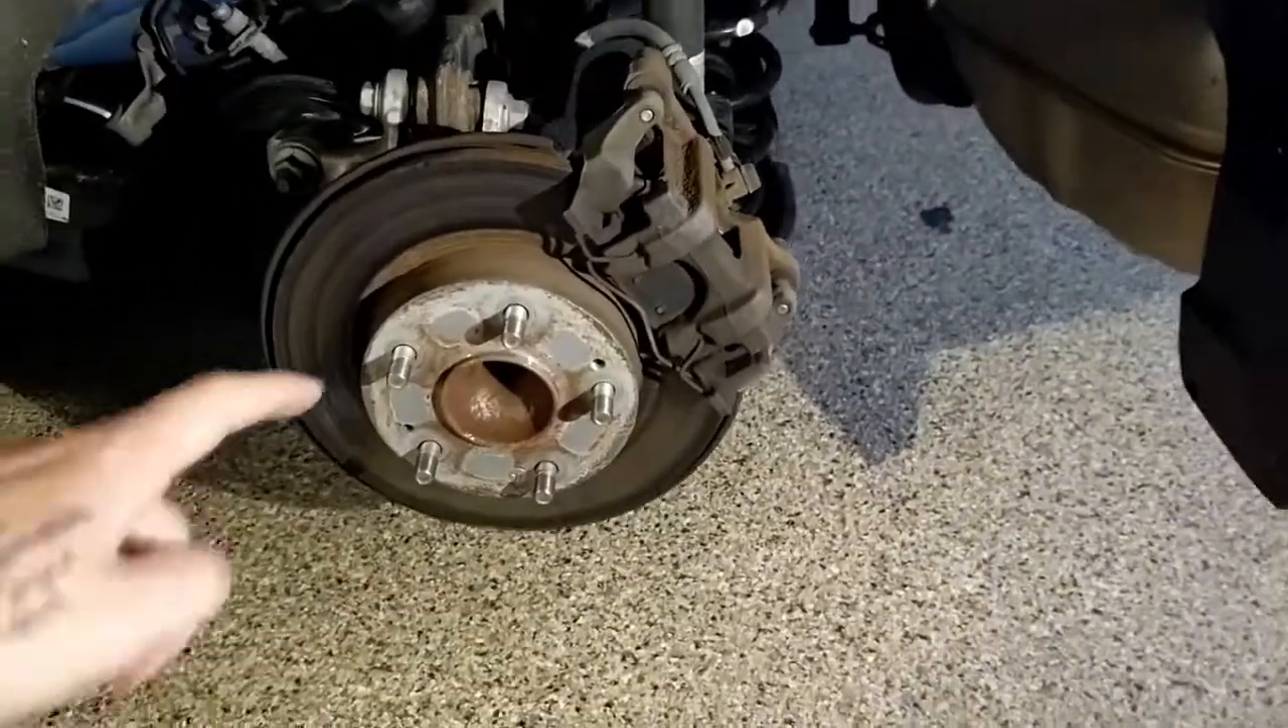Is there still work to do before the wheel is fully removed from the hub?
No.